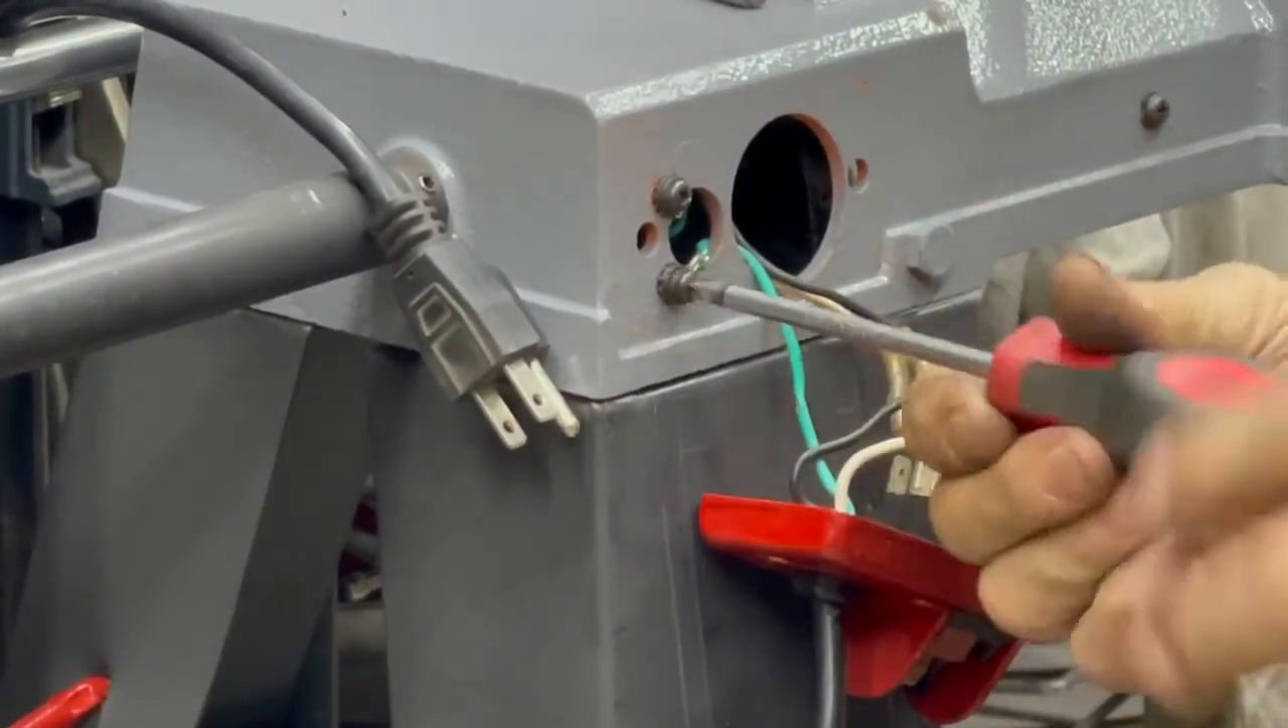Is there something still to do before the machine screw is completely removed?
Yes.